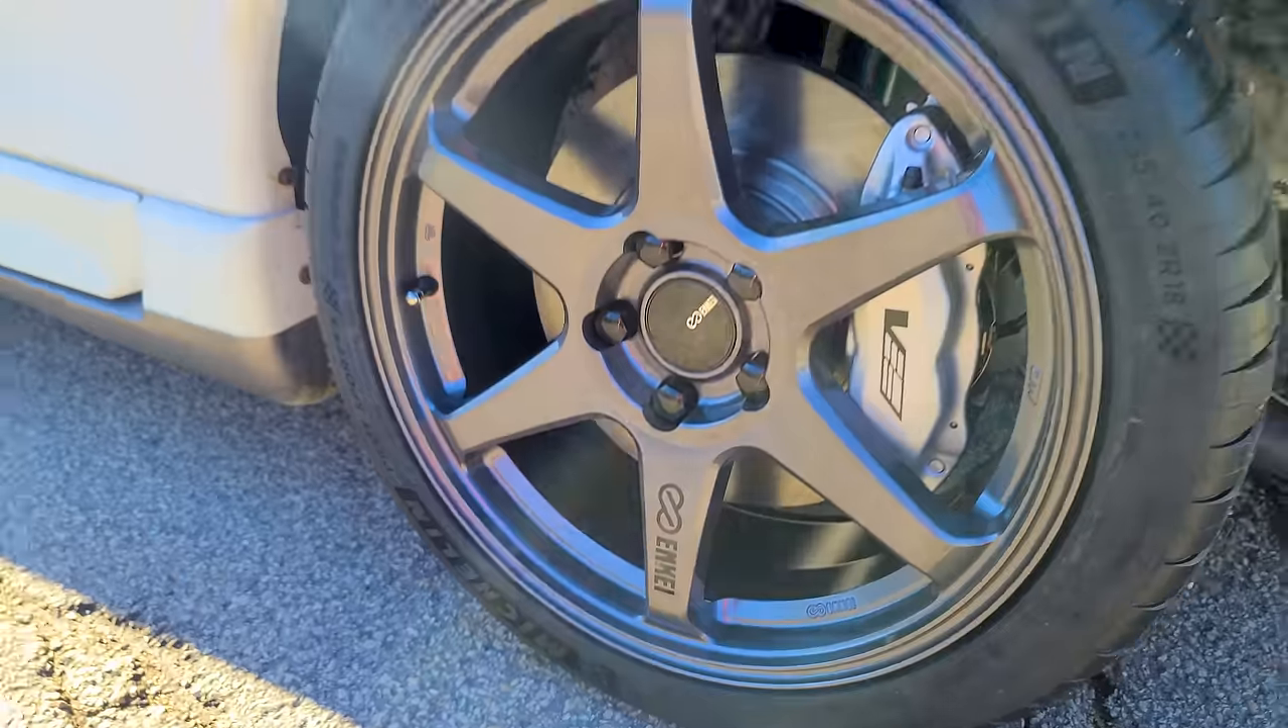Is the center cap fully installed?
Yes.